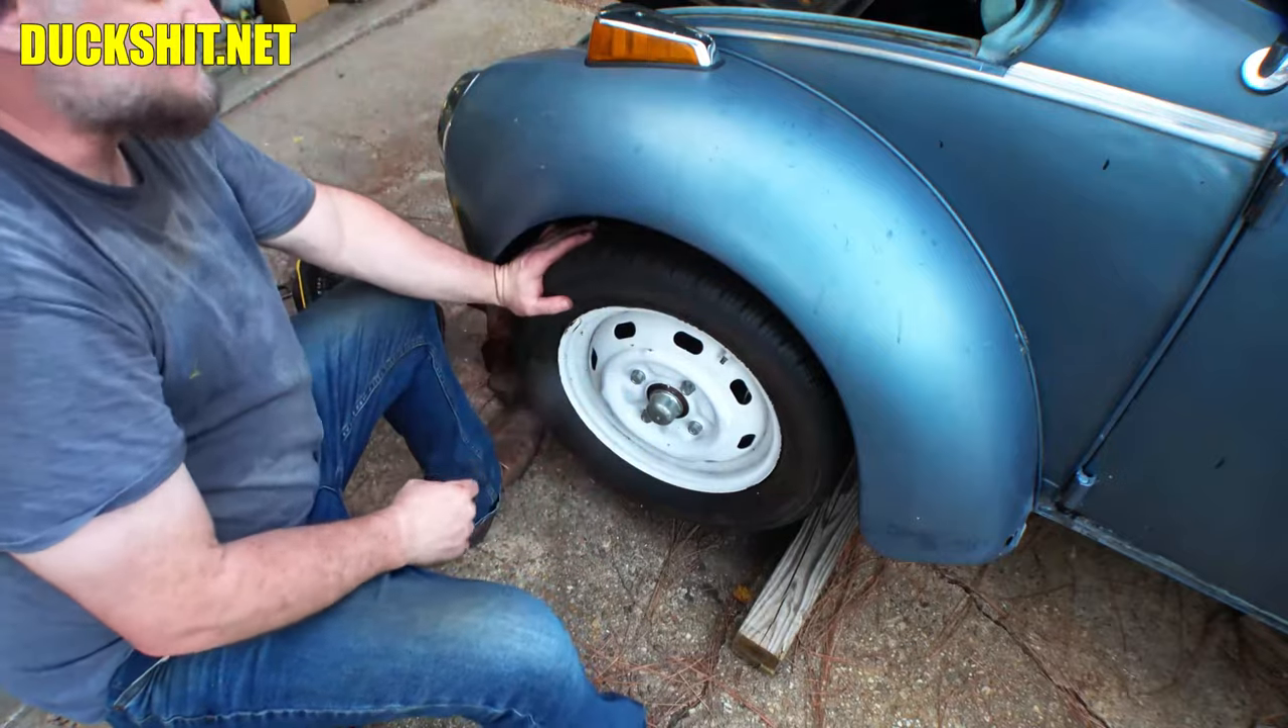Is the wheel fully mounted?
Yes.